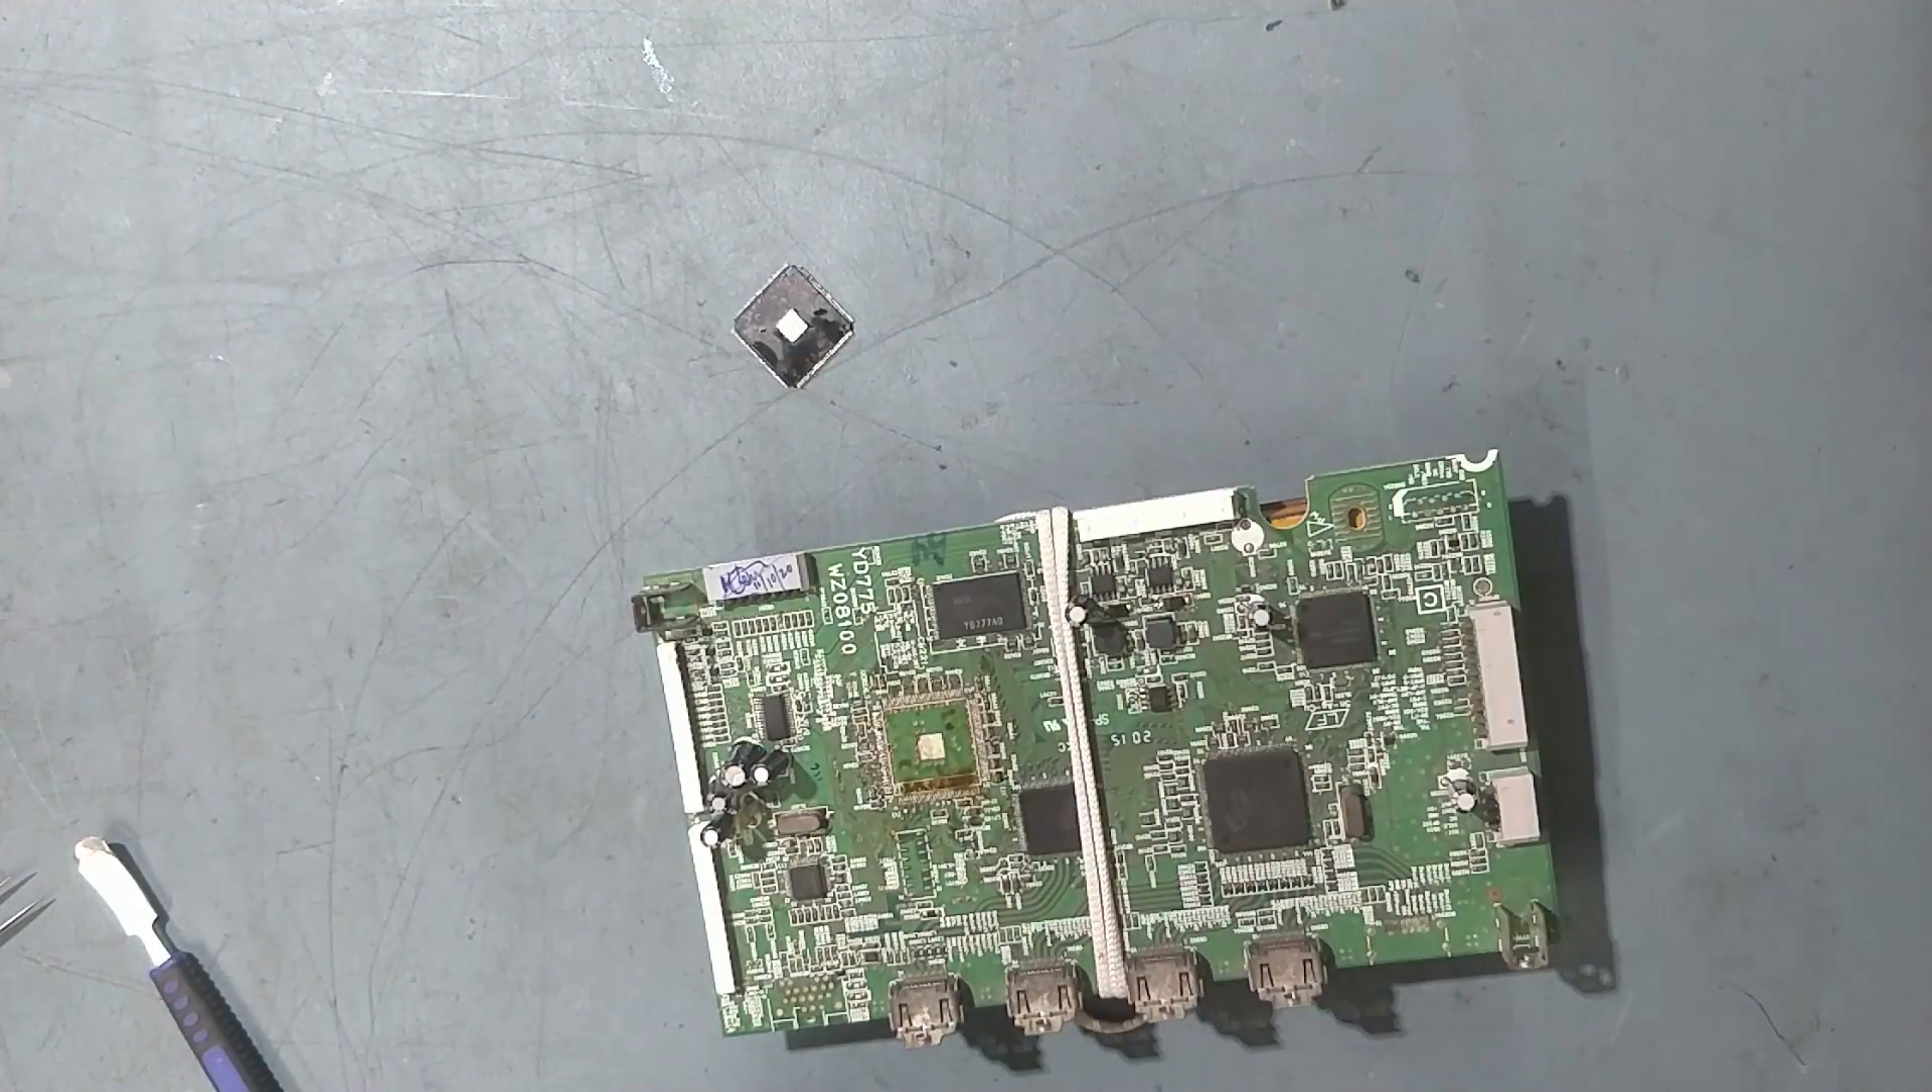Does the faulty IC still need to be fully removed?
No.